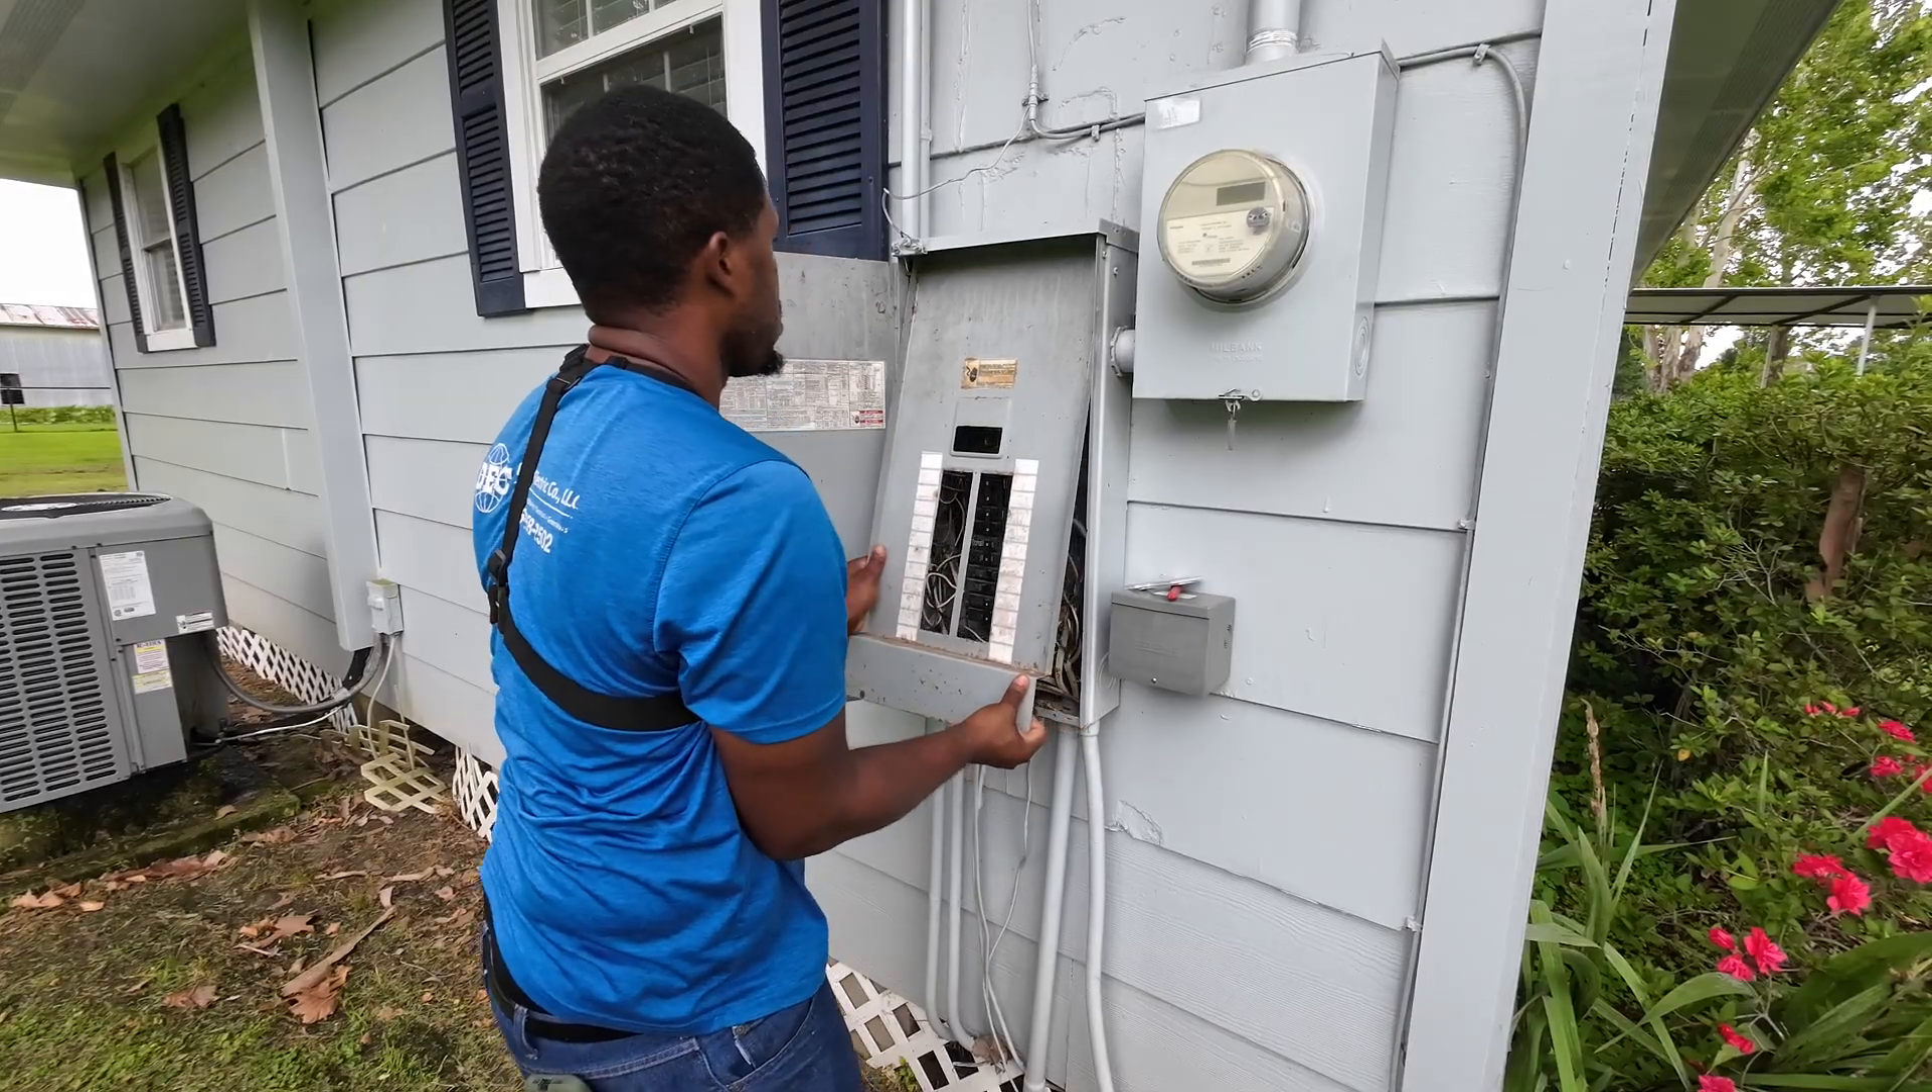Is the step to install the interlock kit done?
No.